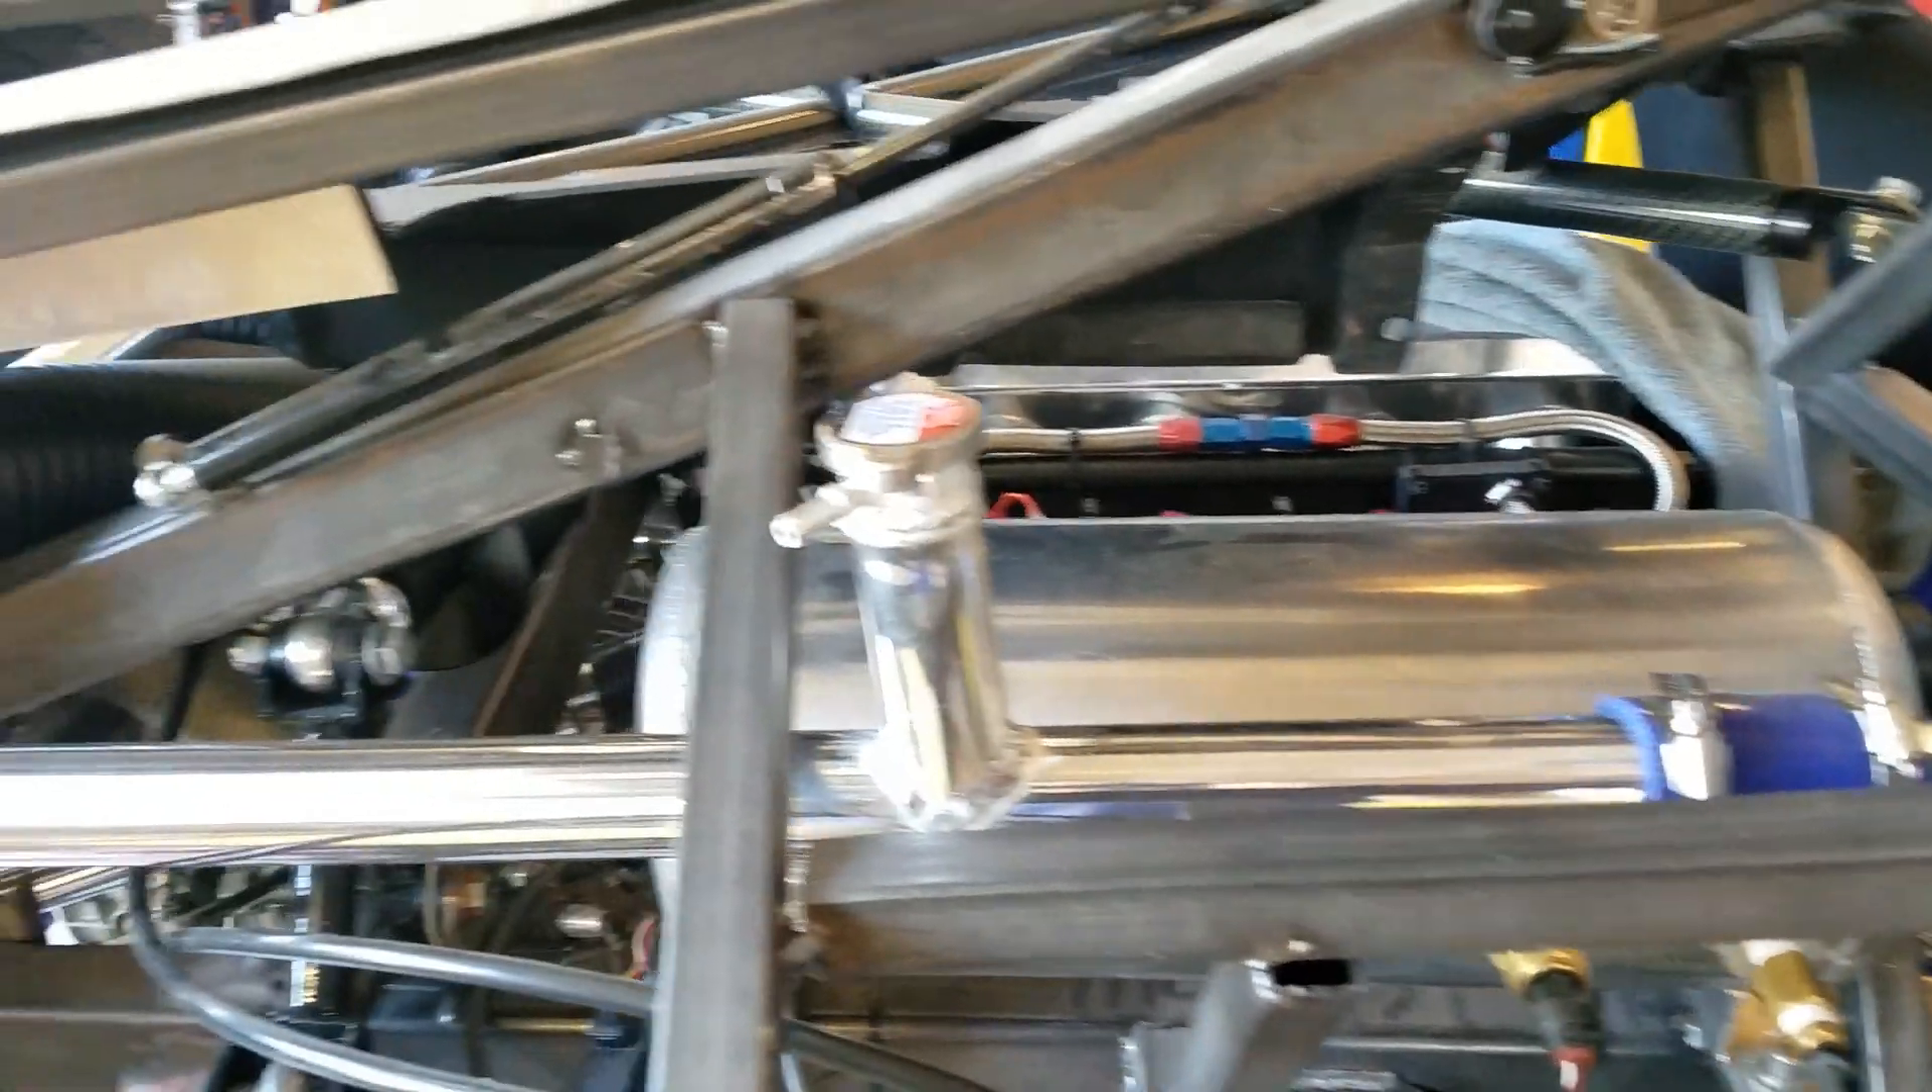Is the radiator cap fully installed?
Yes.